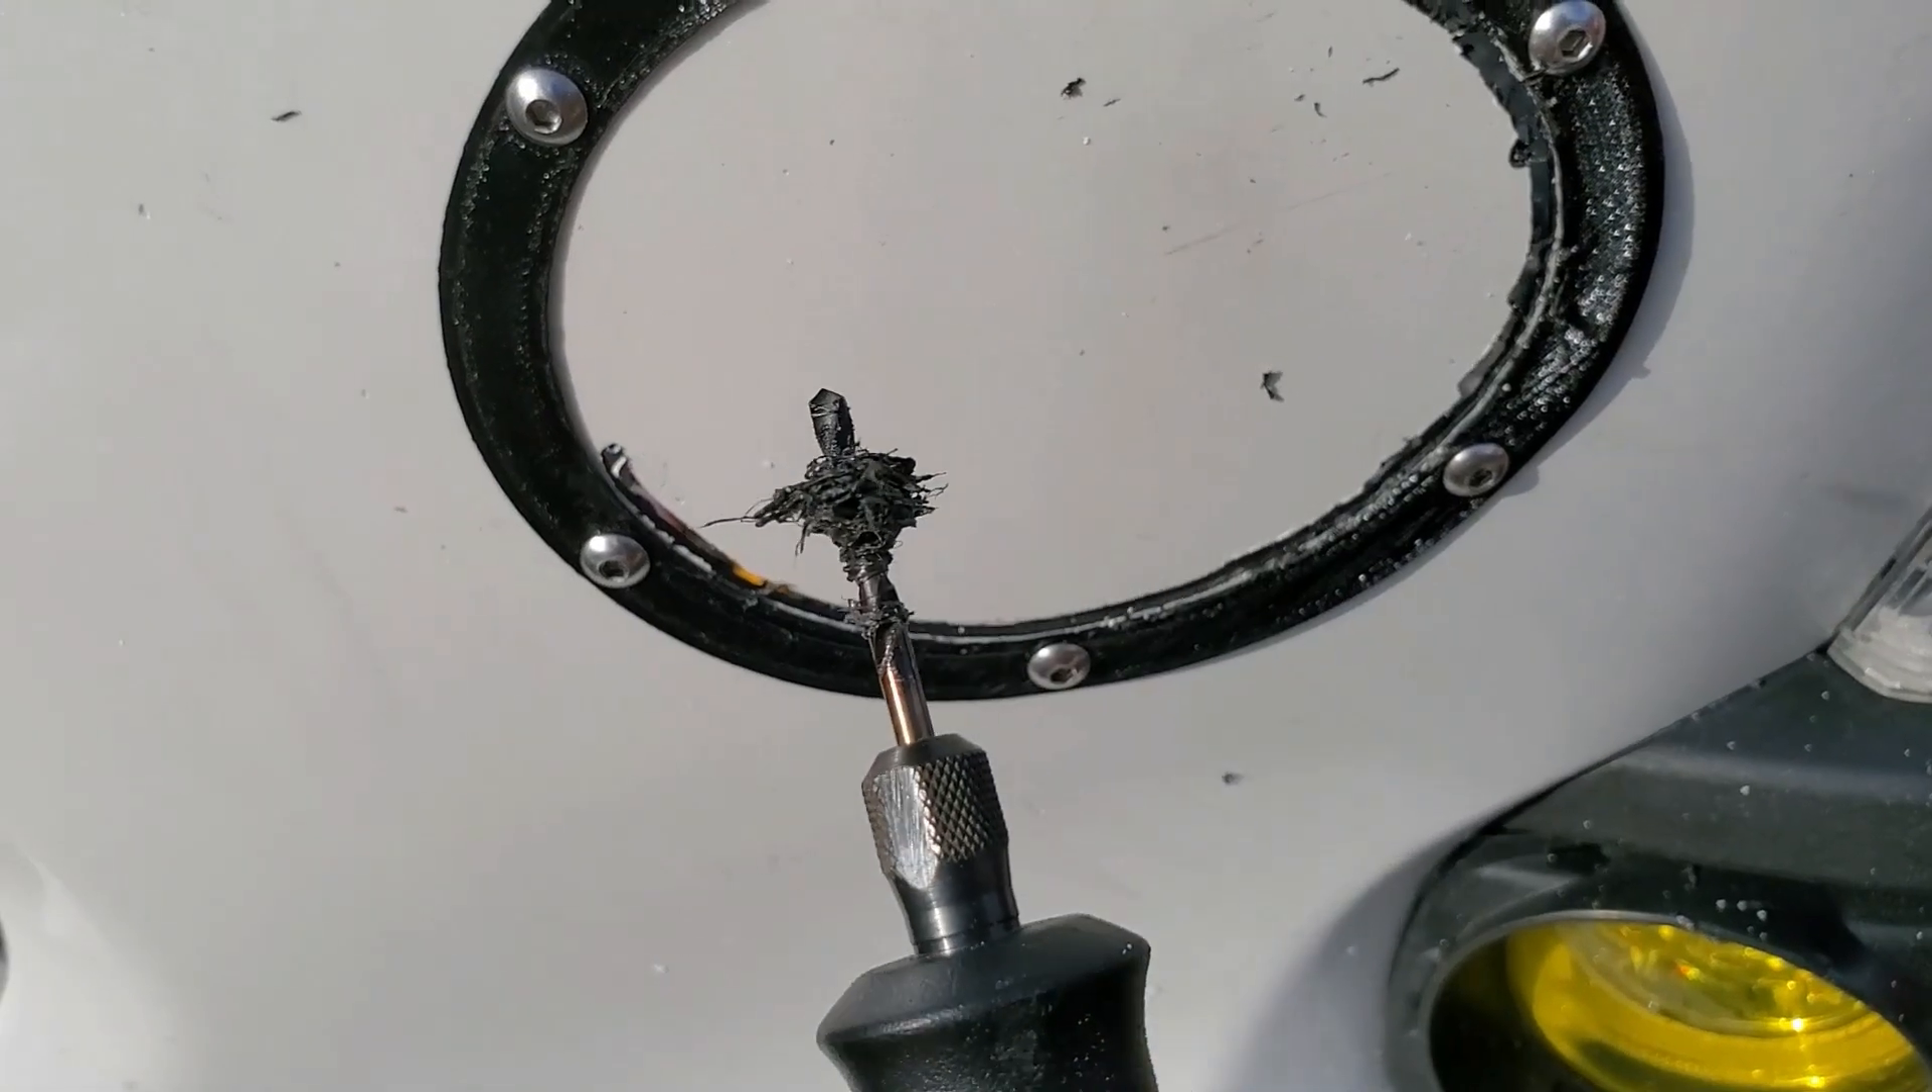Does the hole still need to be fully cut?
Yes.